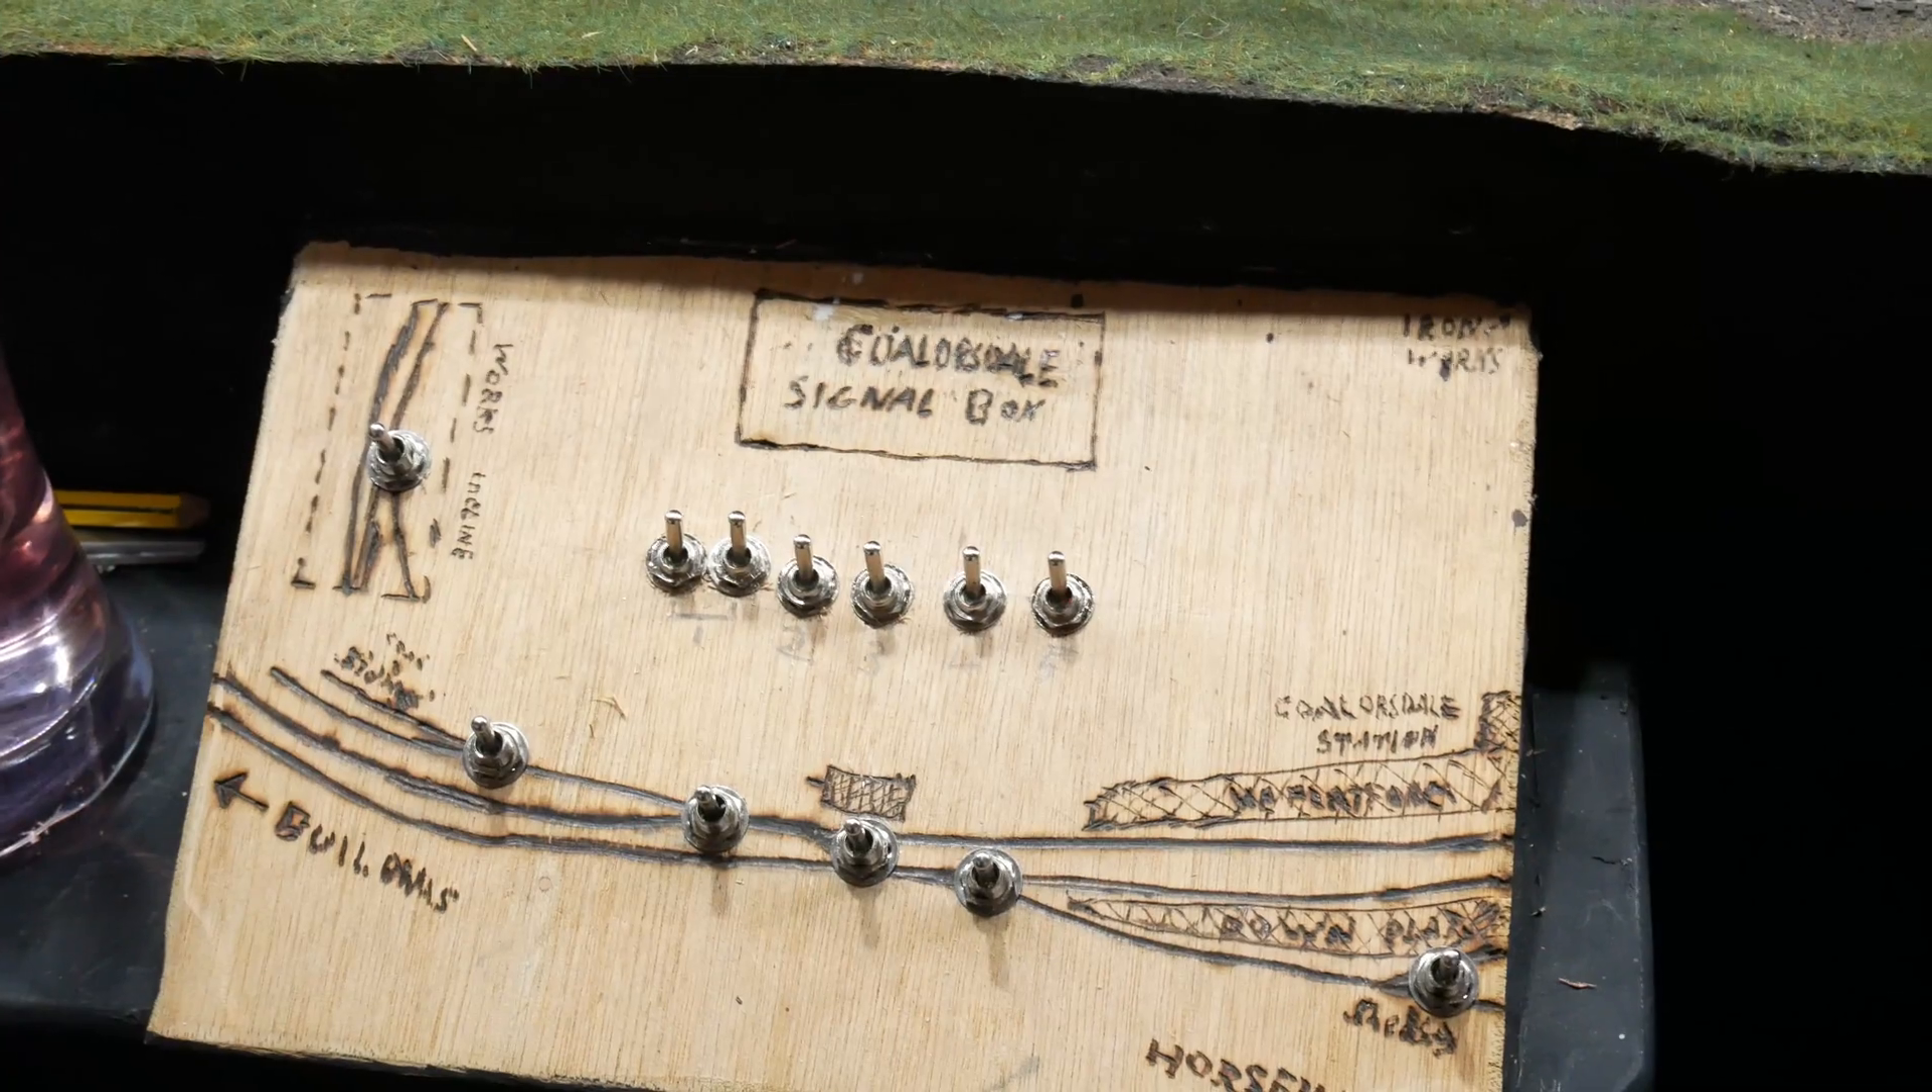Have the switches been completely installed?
Yes.